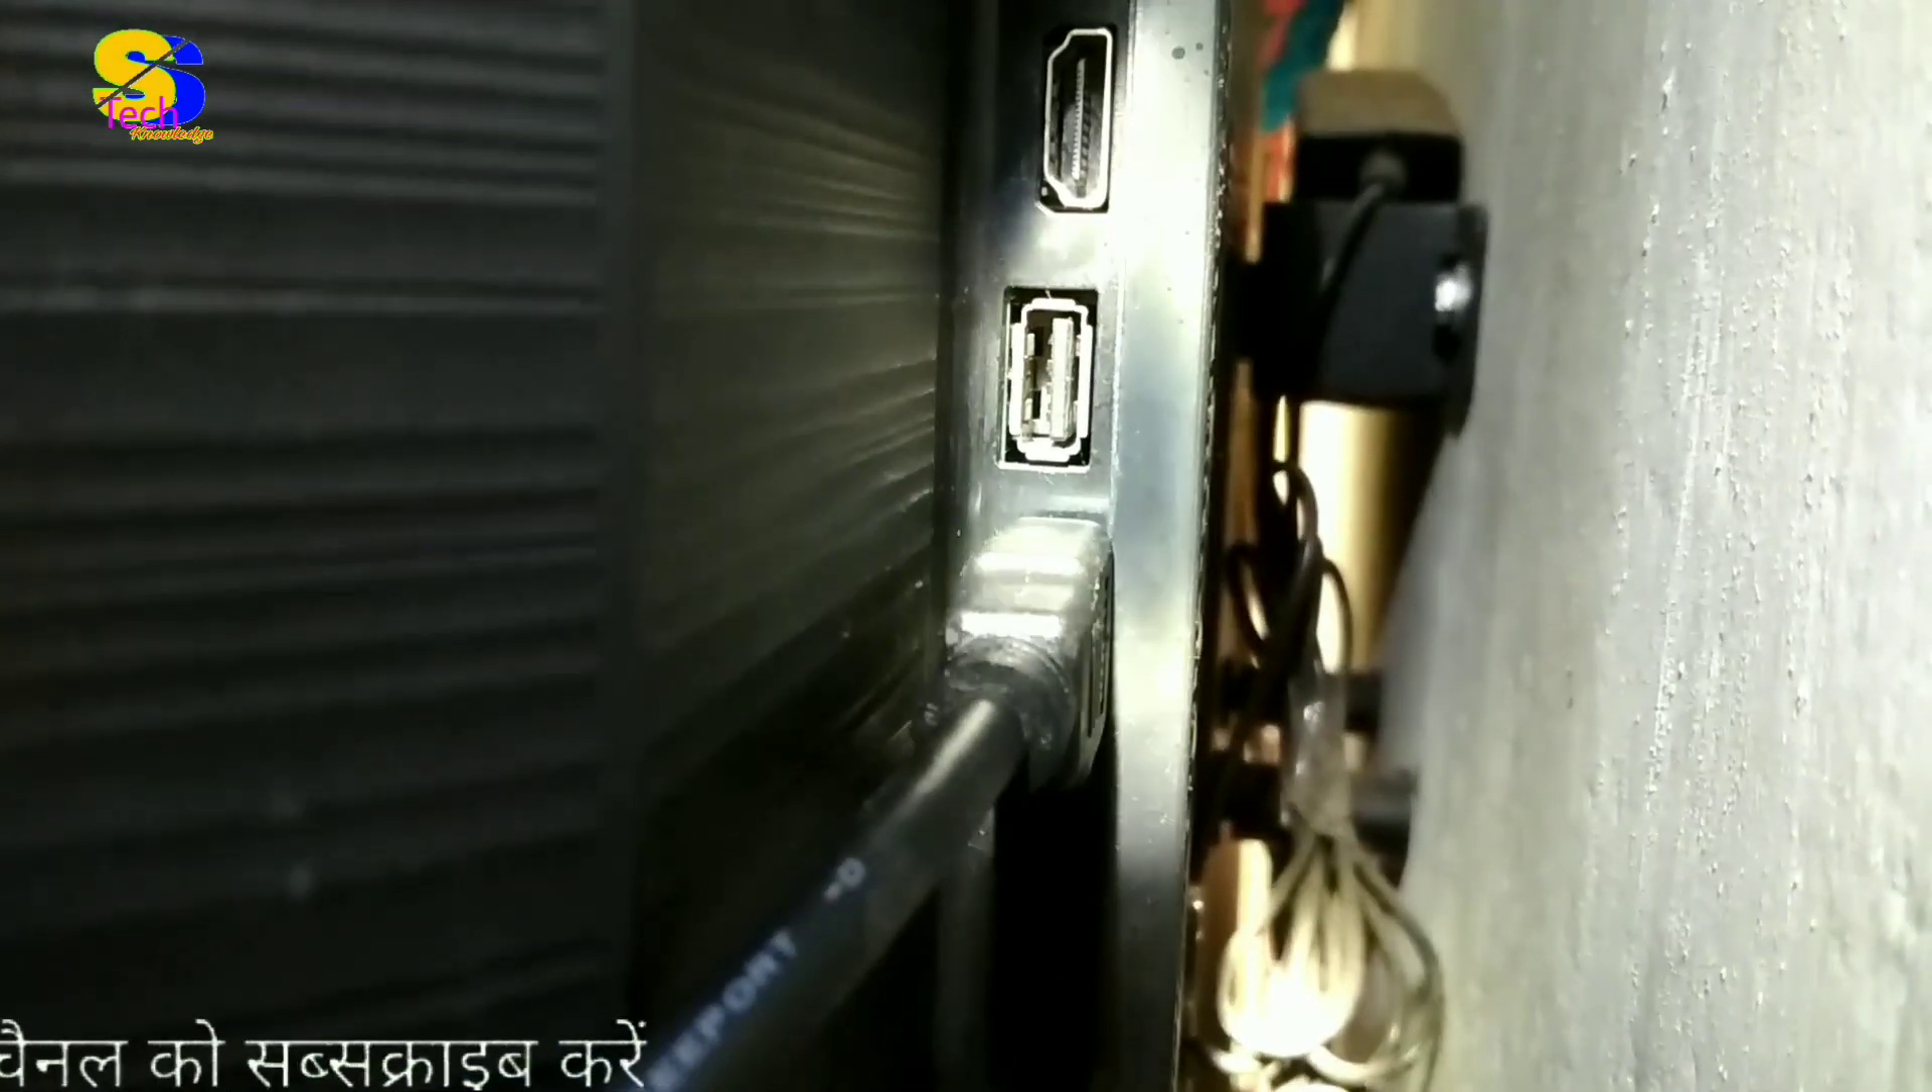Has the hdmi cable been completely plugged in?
Yes.